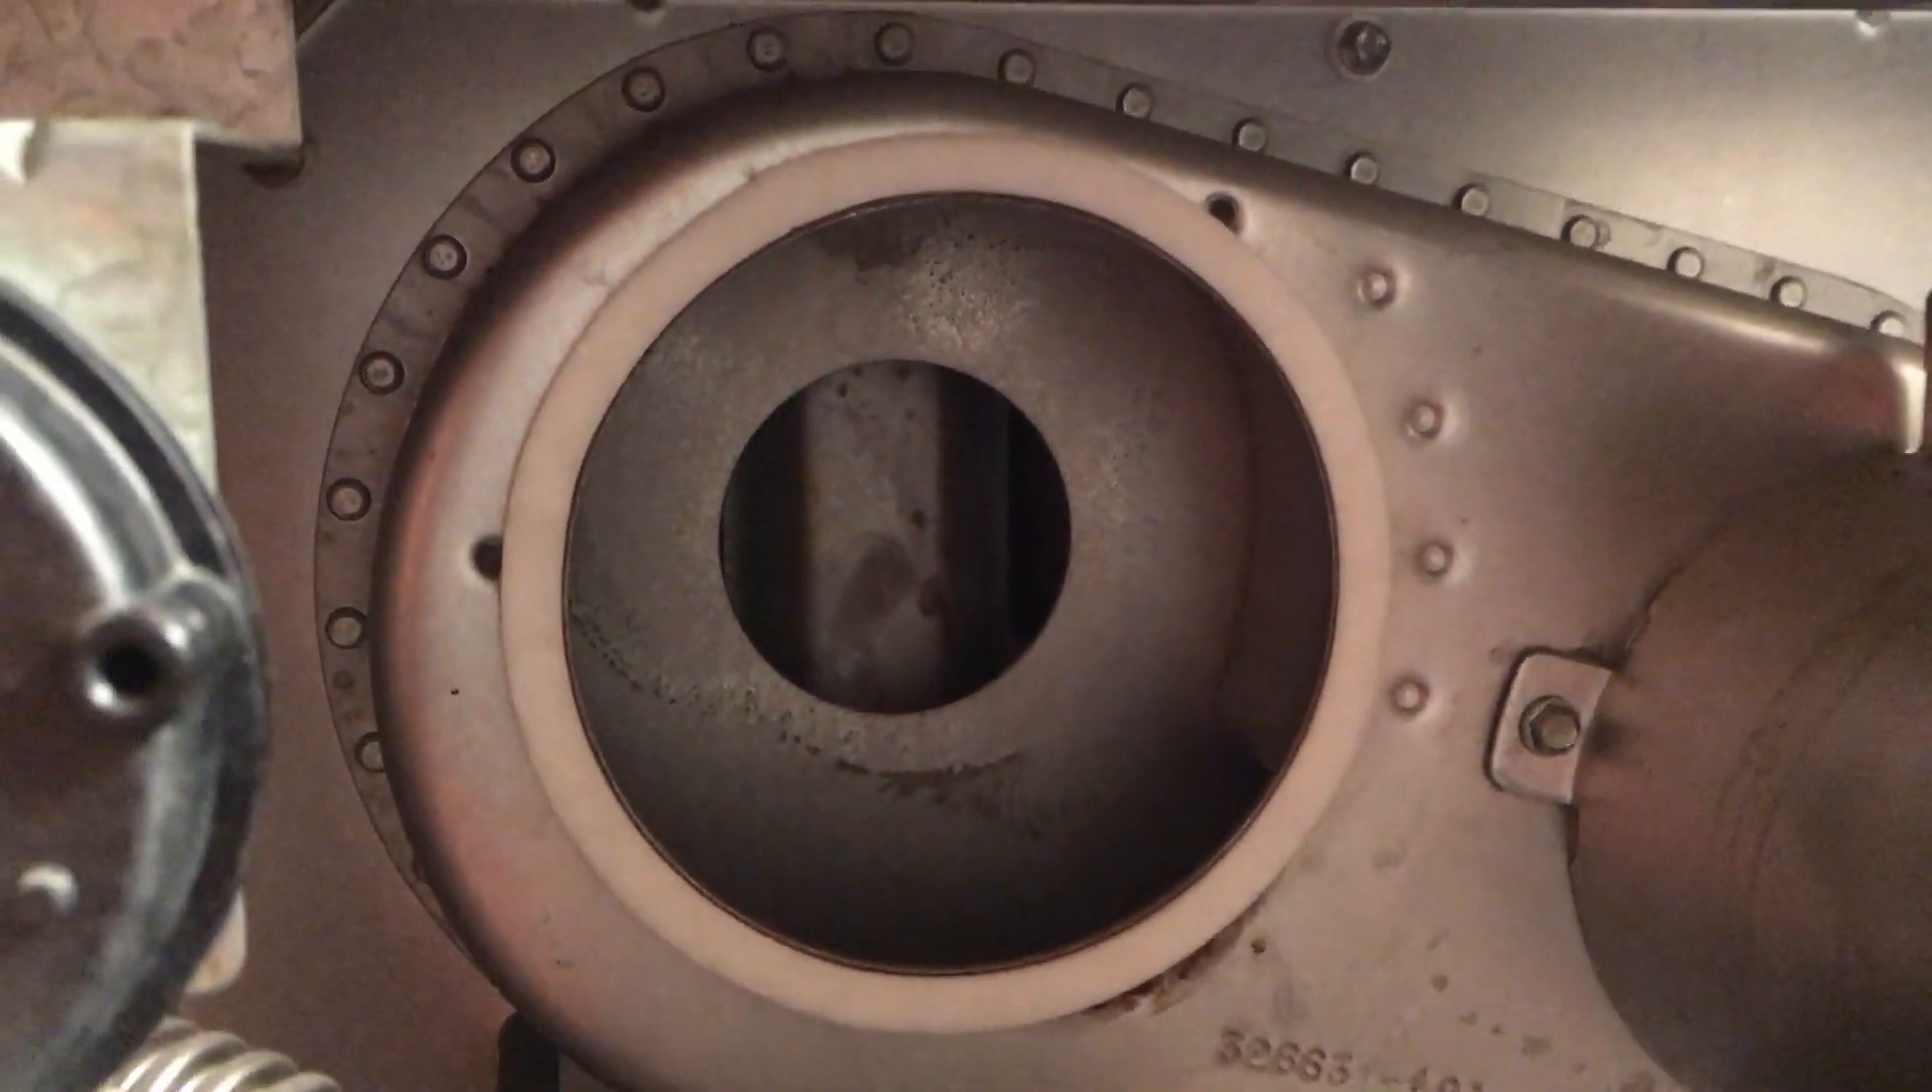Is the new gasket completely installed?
Yes.